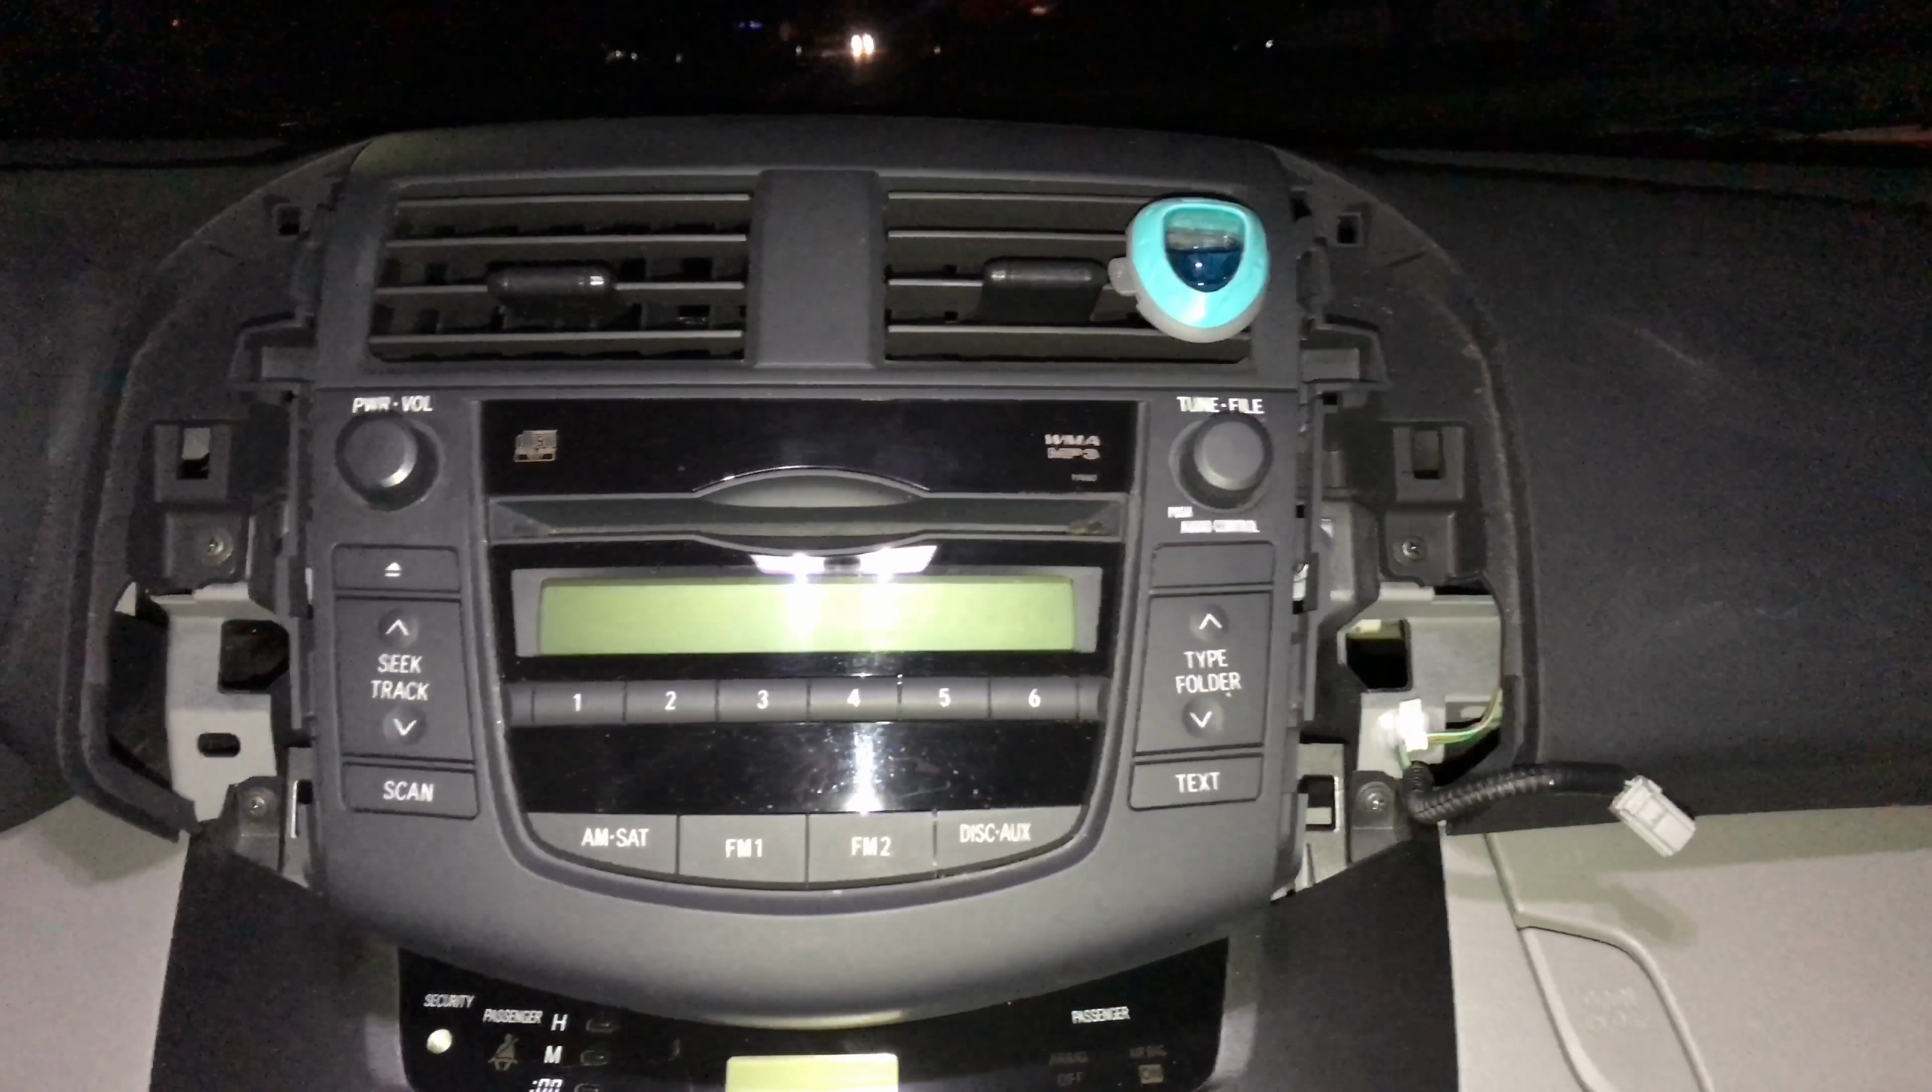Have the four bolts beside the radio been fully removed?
No.